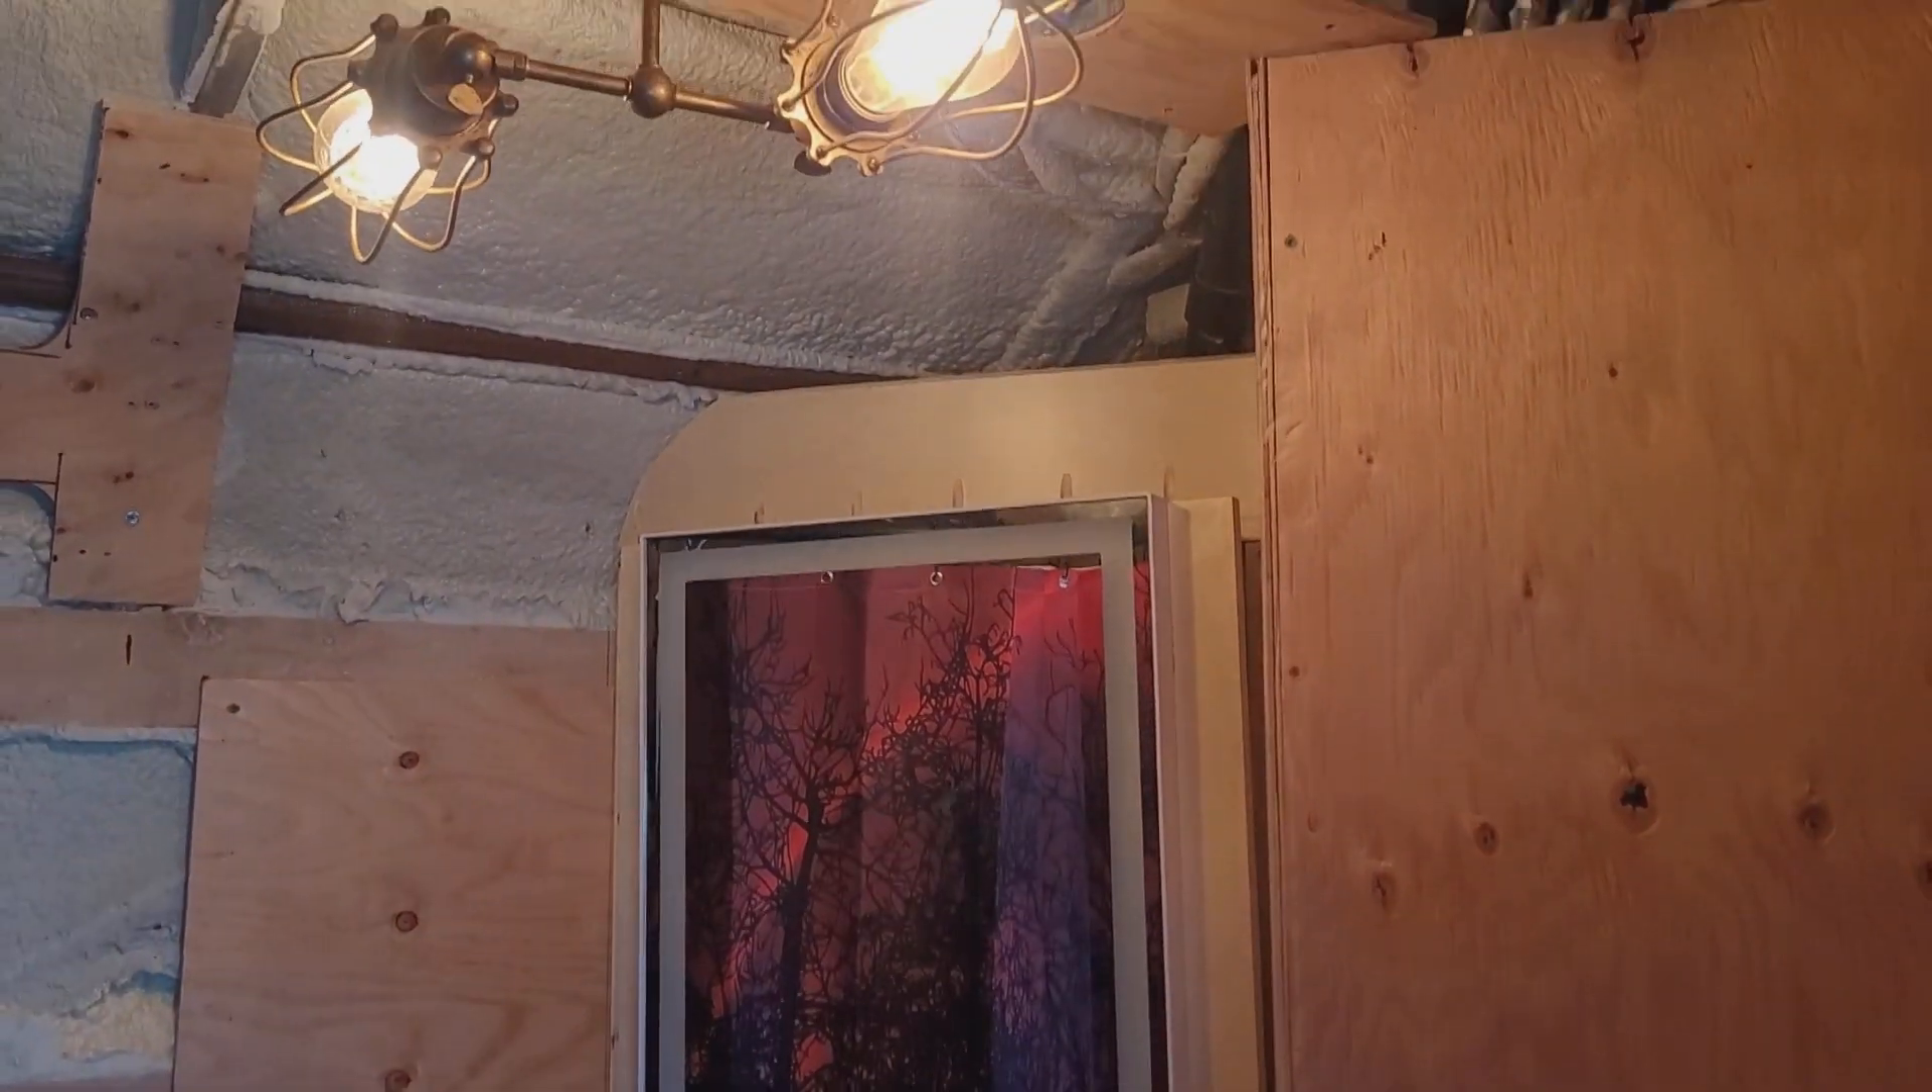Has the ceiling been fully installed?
No.